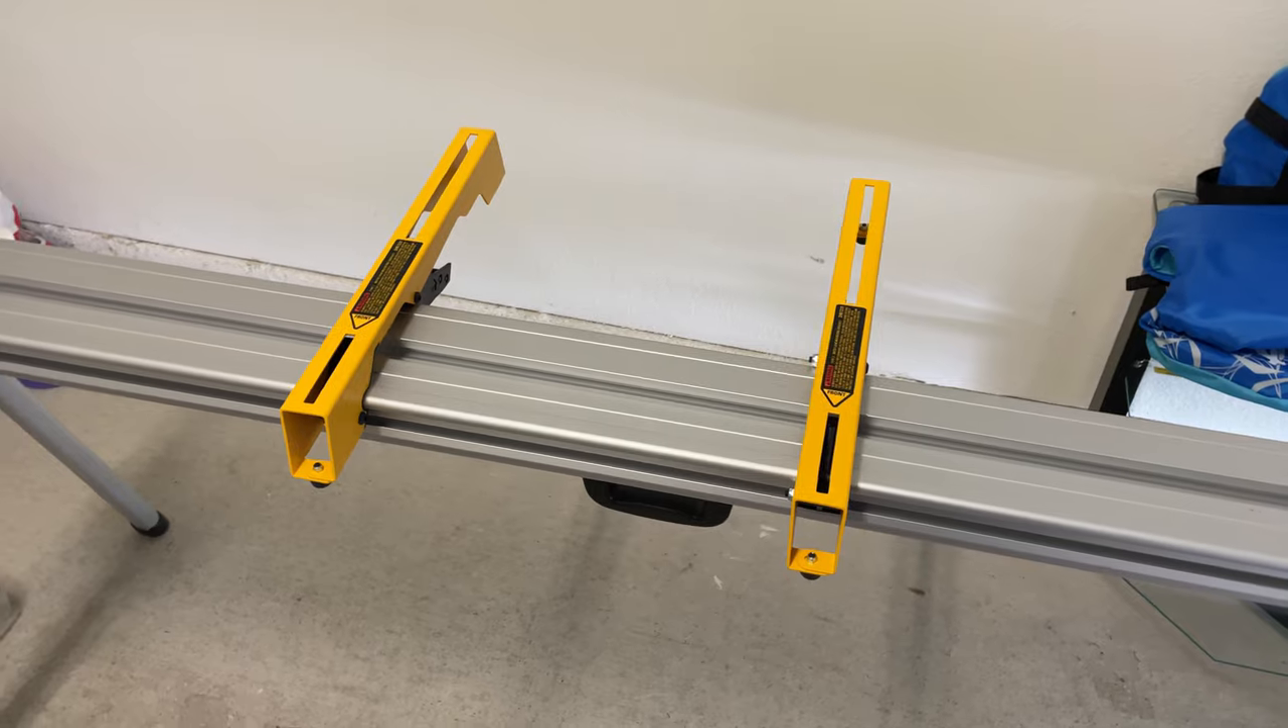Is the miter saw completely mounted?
No.